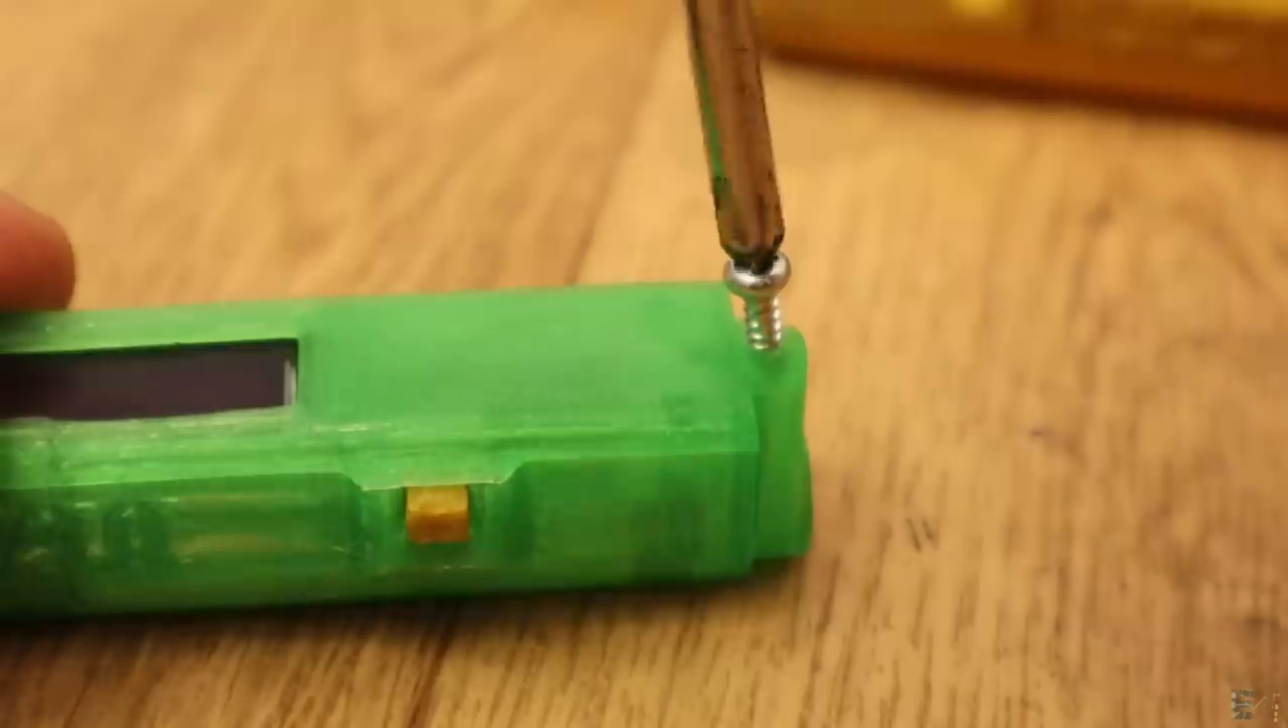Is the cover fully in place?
Yes.